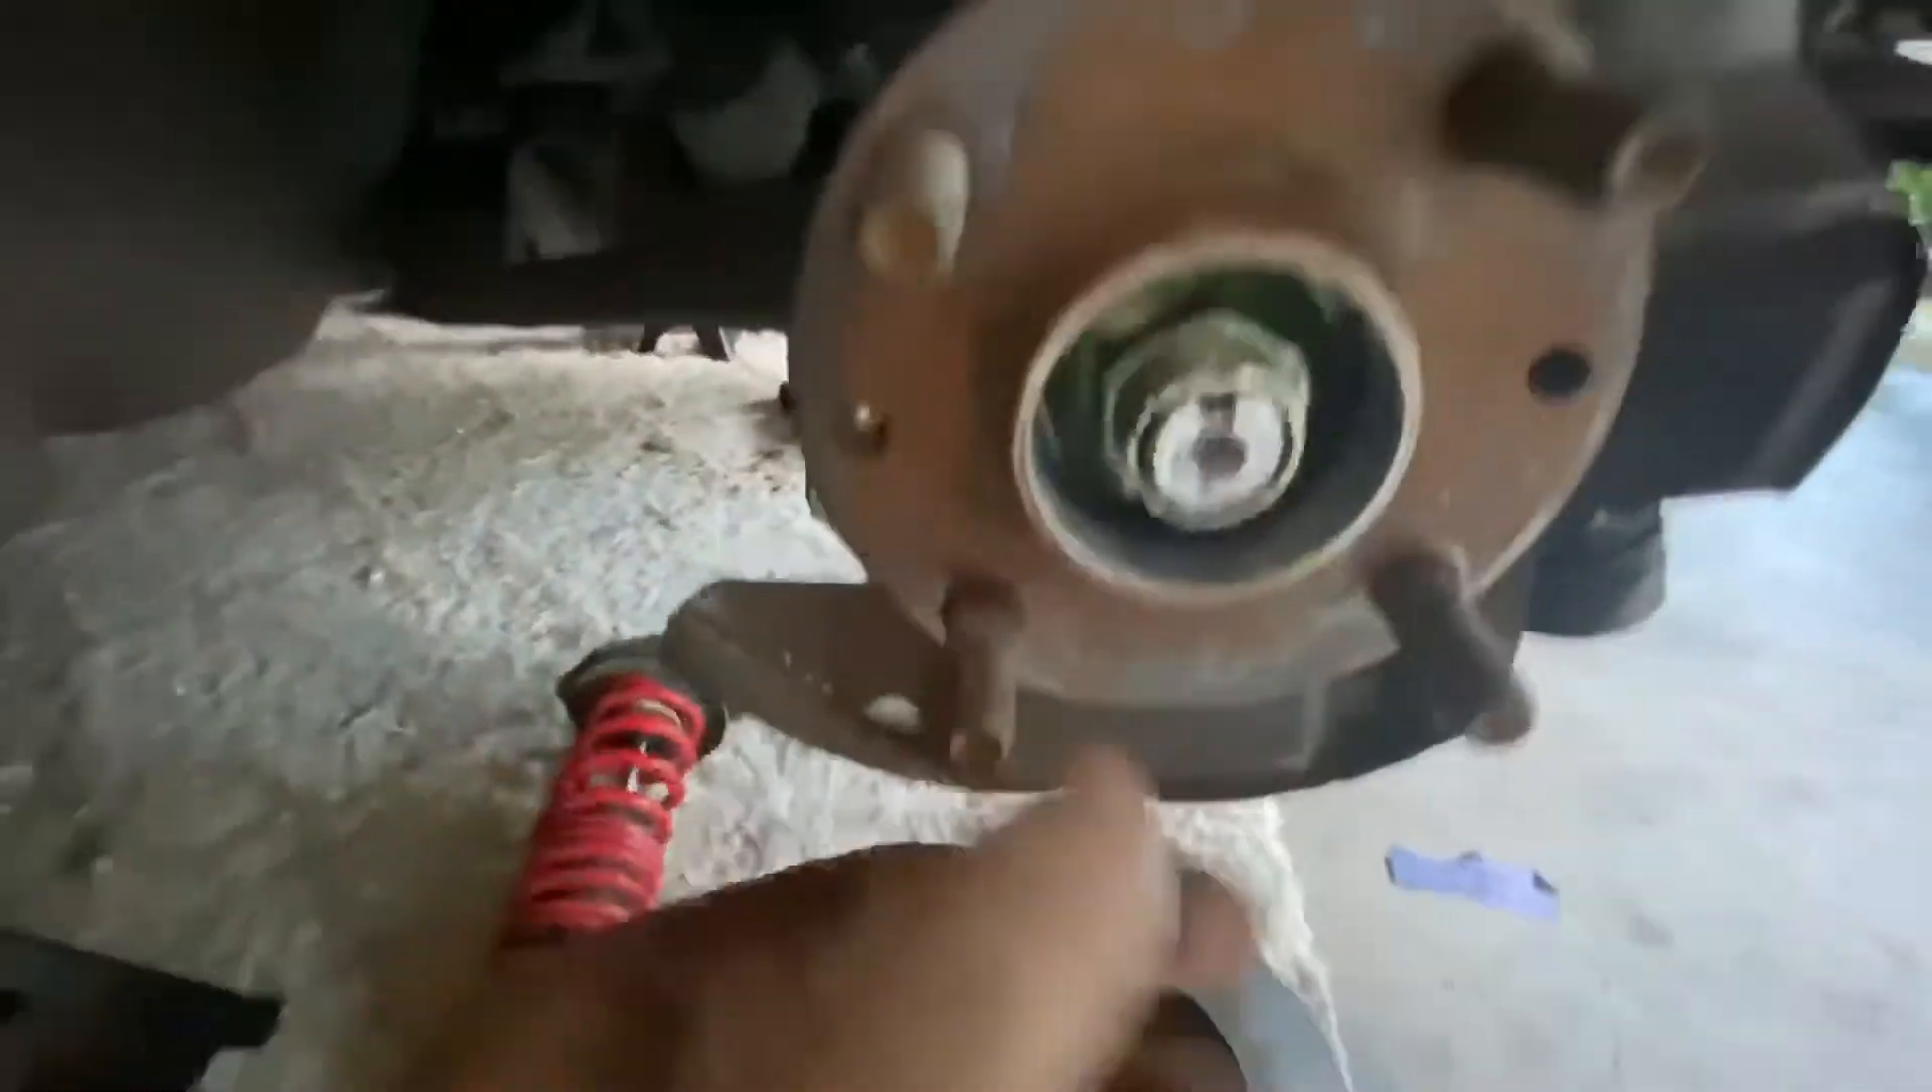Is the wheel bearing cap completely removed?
Yes.